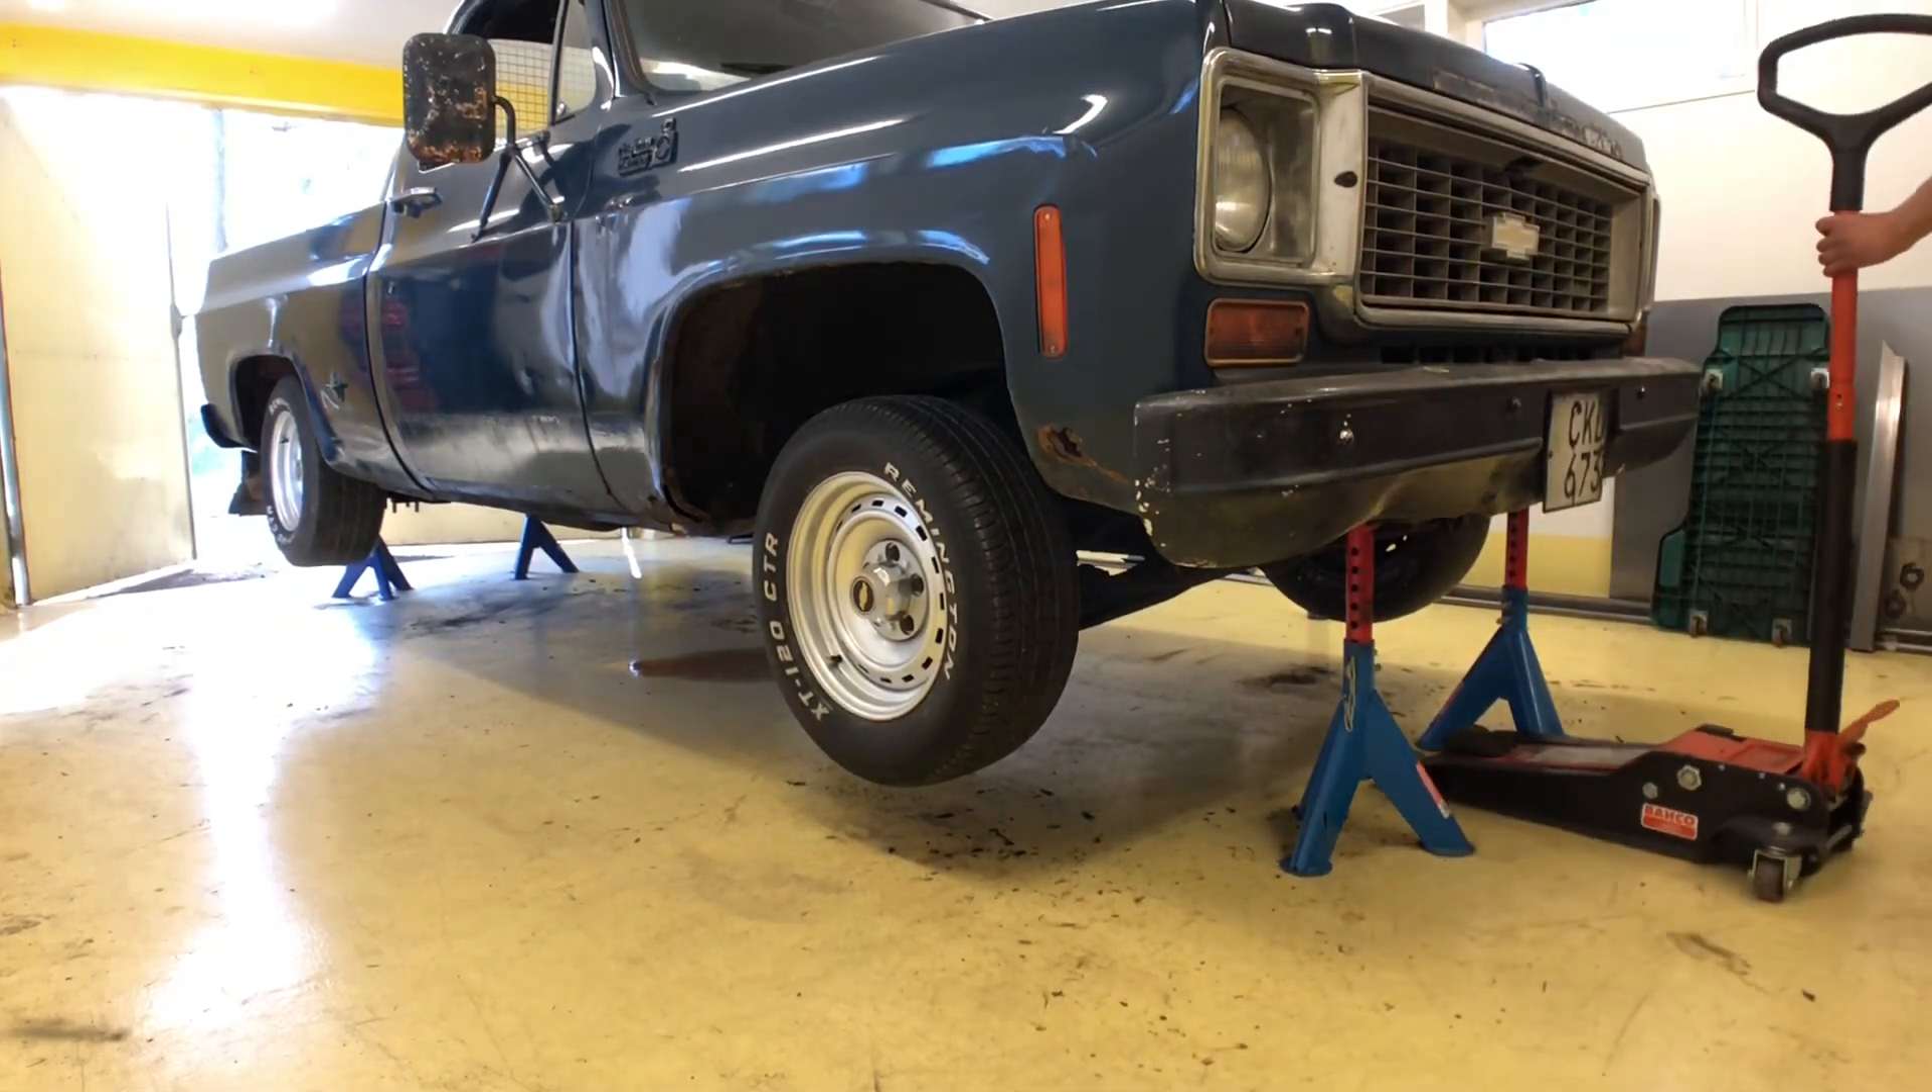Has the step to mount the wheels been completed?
Yes.